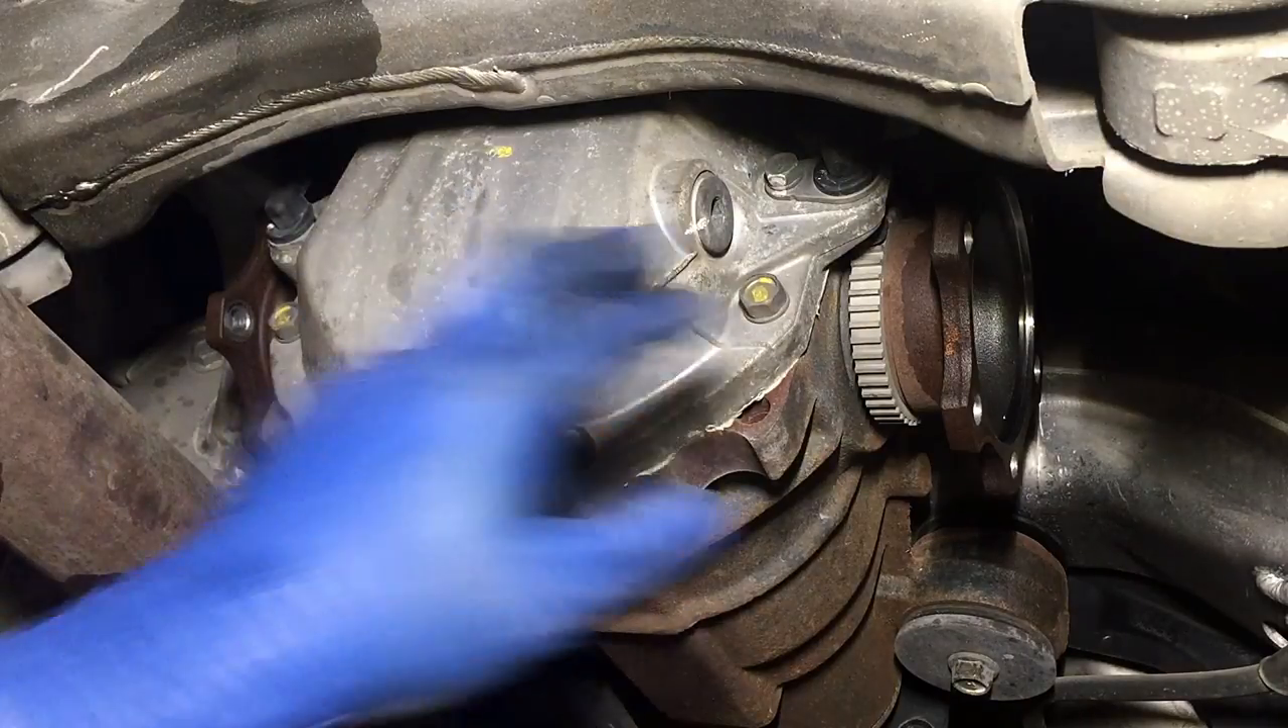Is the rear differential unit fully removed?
No.